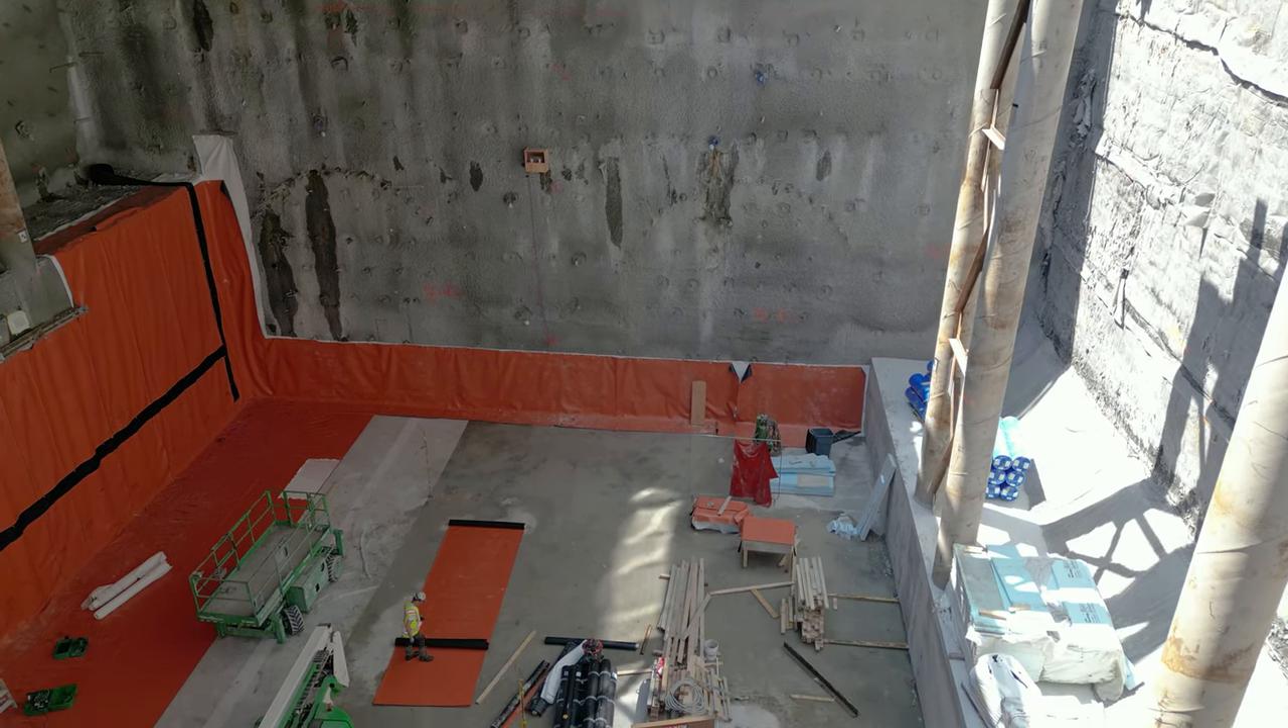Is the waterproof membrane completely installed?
No.